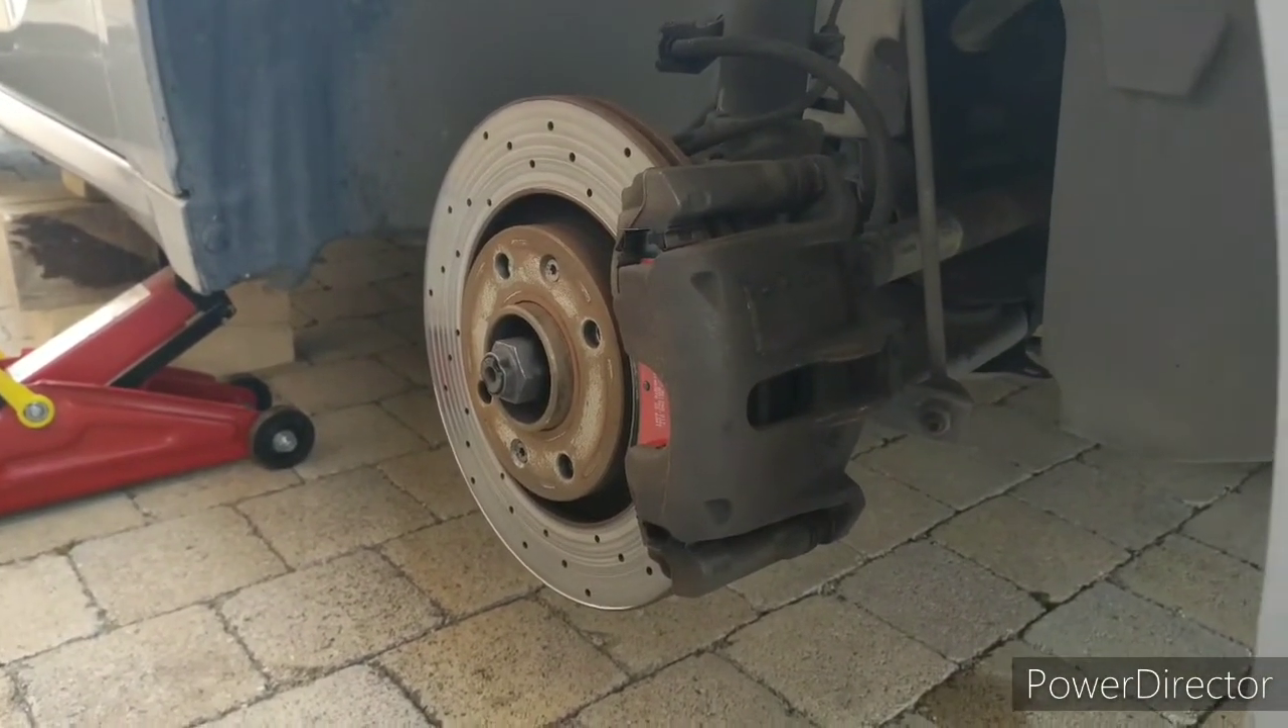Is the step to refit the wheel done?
No.